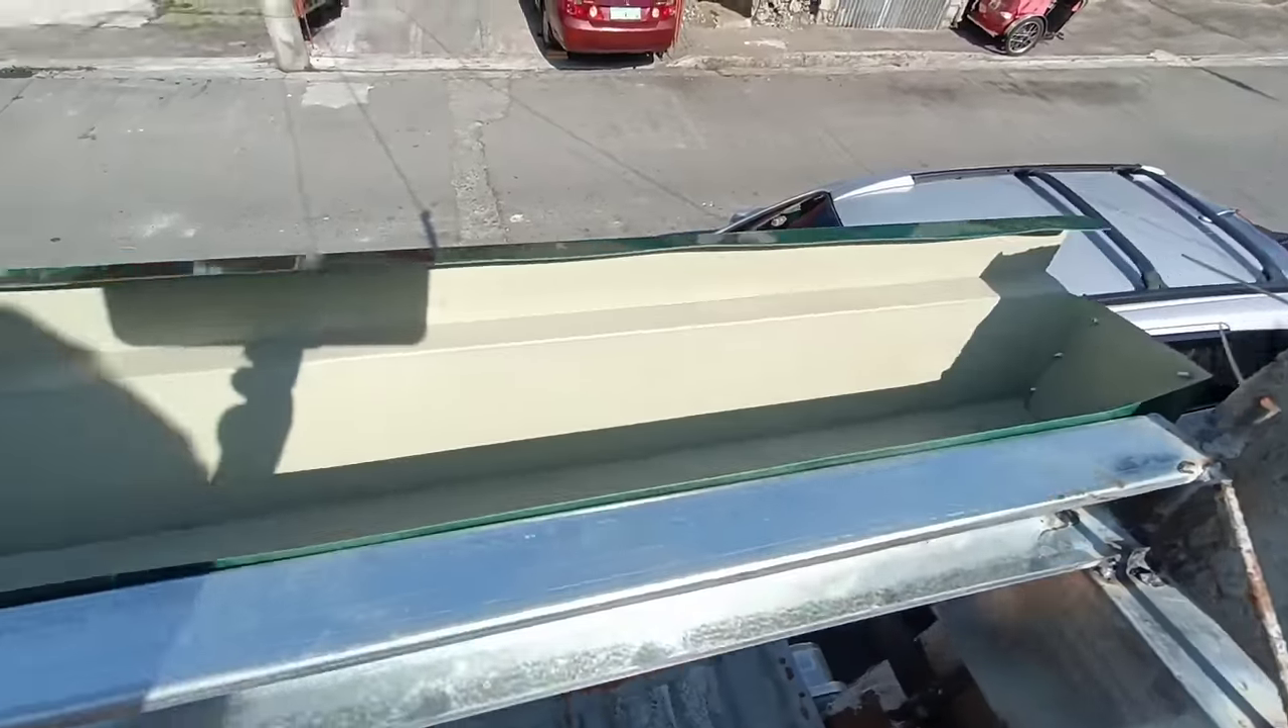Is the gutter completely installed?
Yes.